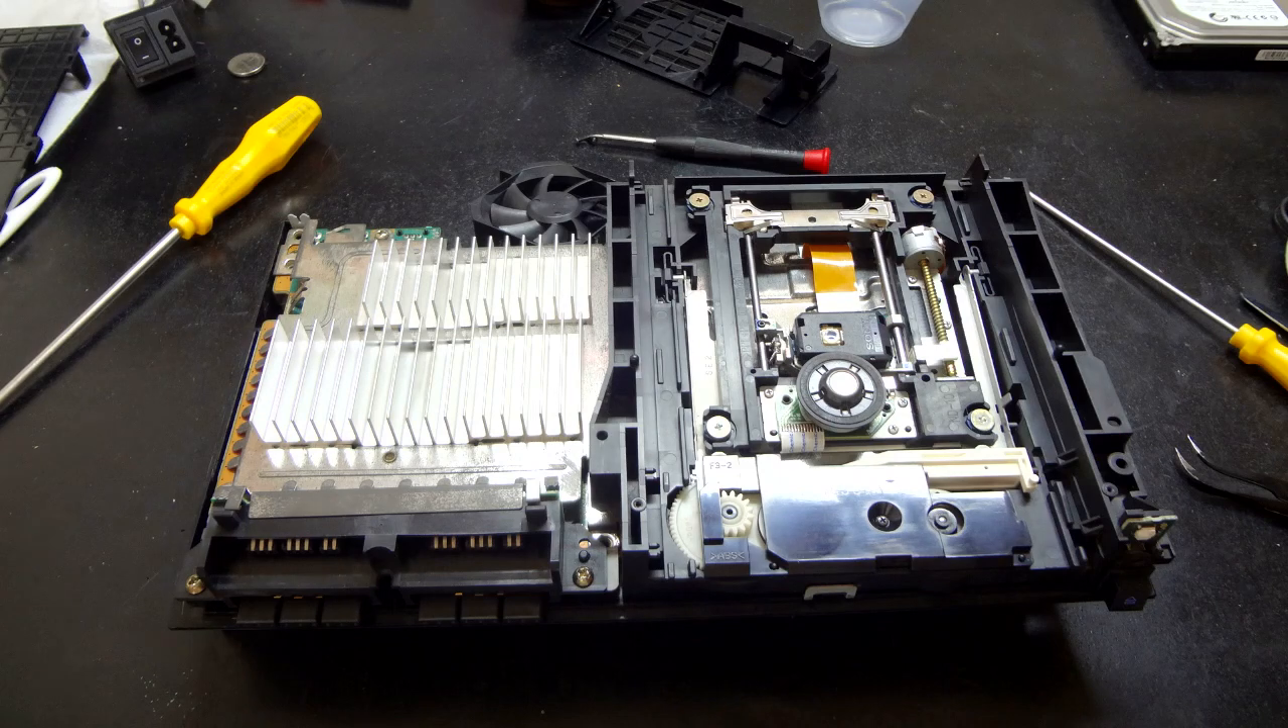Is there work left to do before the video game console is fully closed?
Yes.